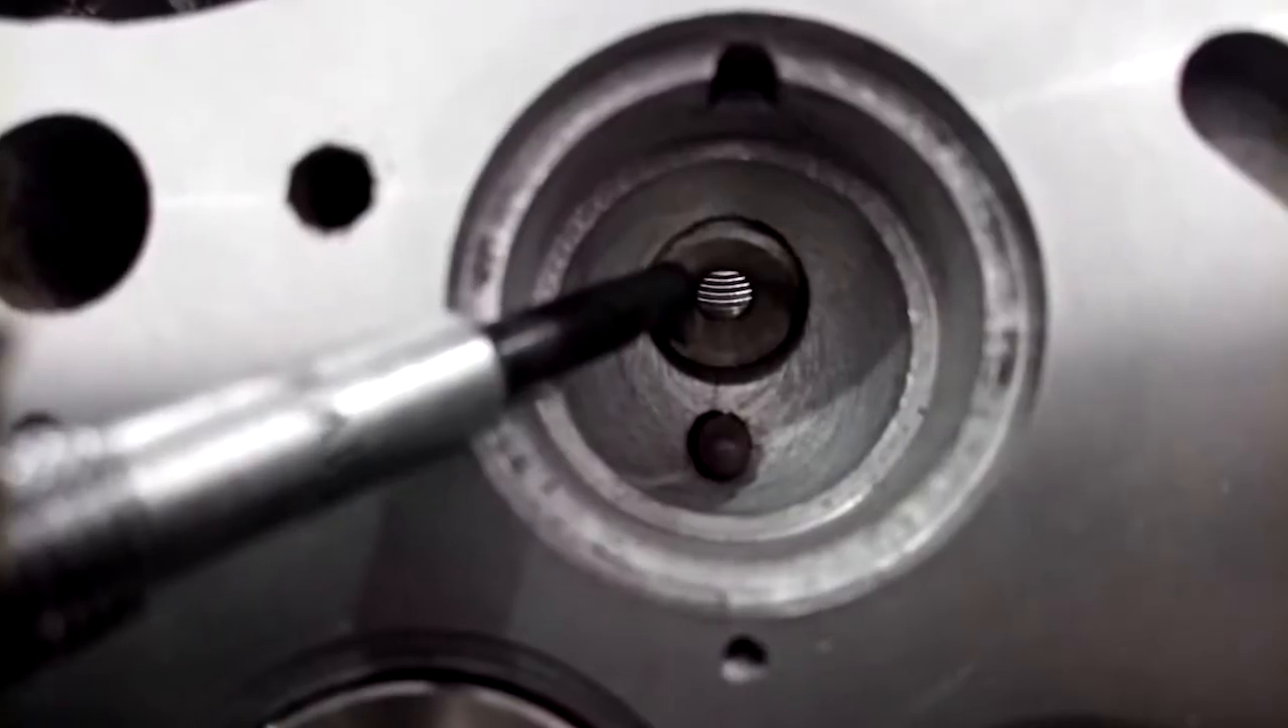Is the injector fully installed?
No.